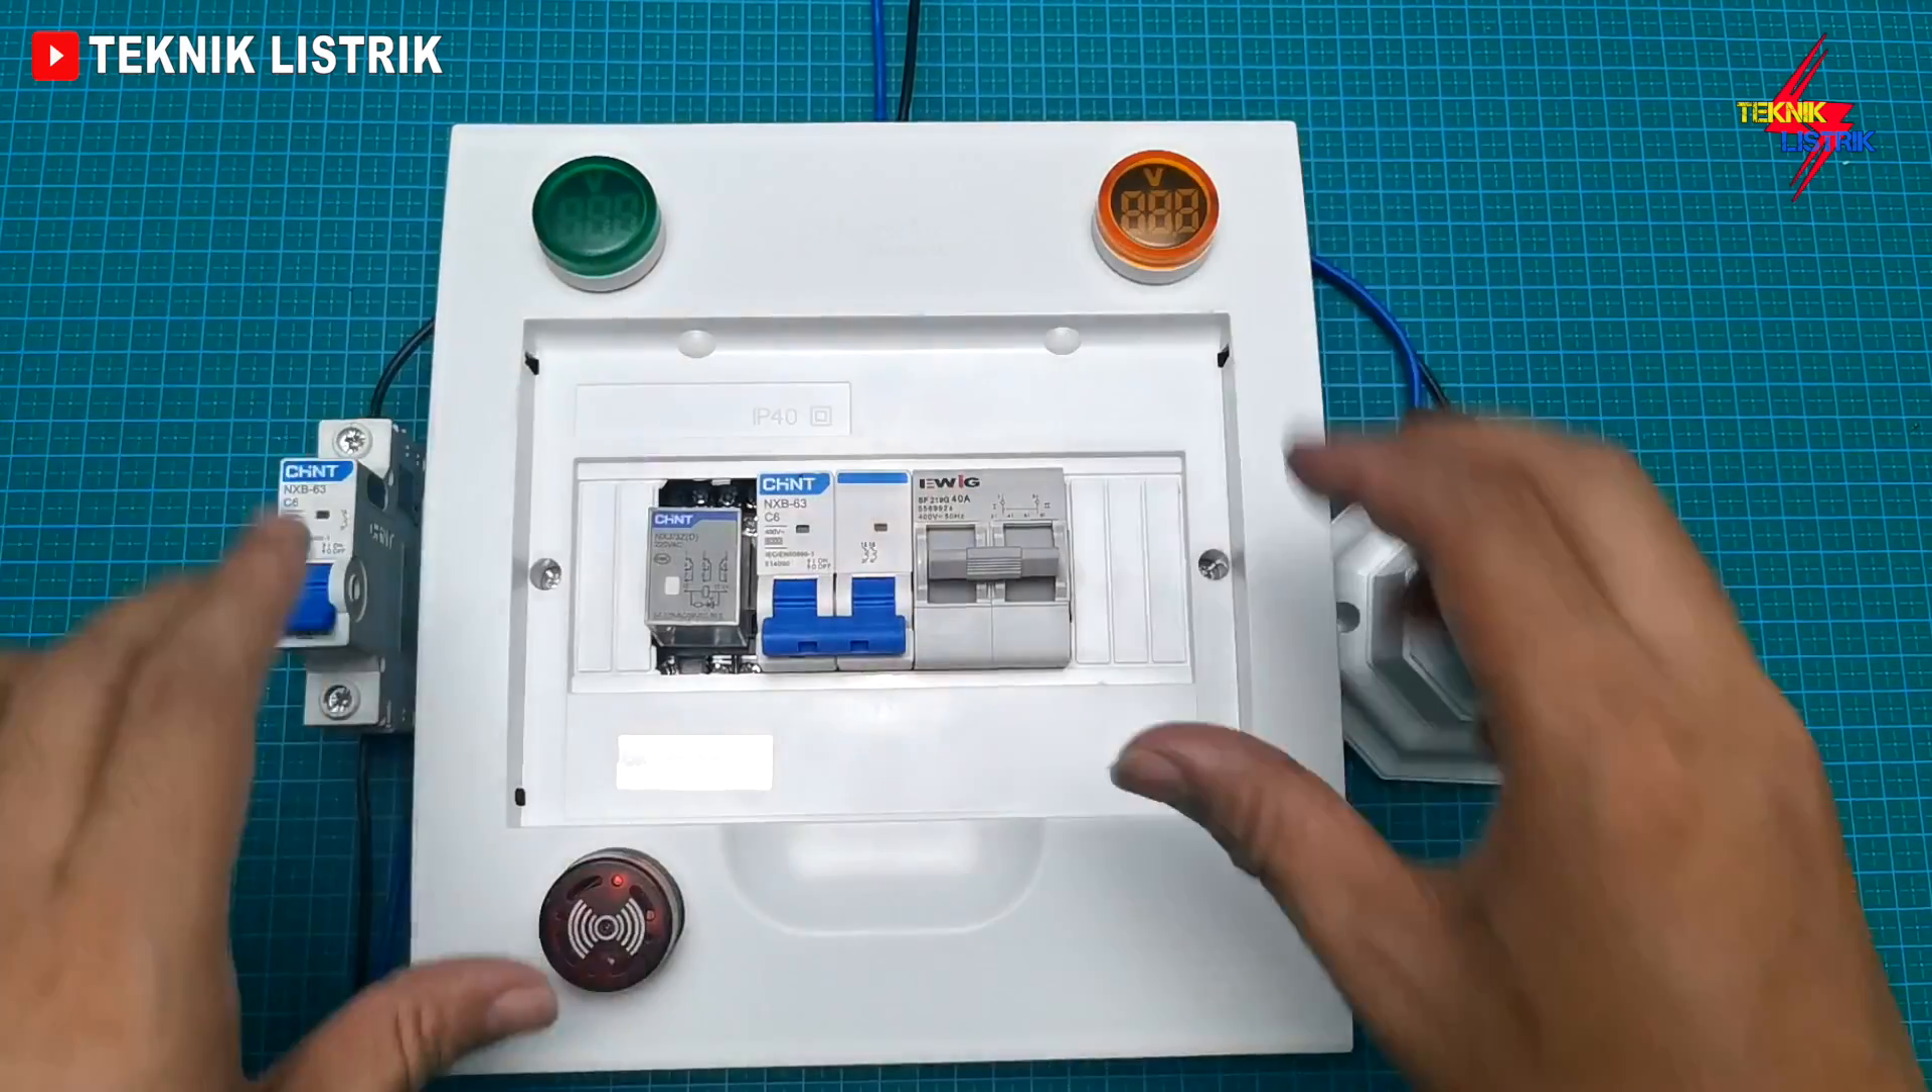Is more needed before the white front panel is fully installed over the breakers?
No.